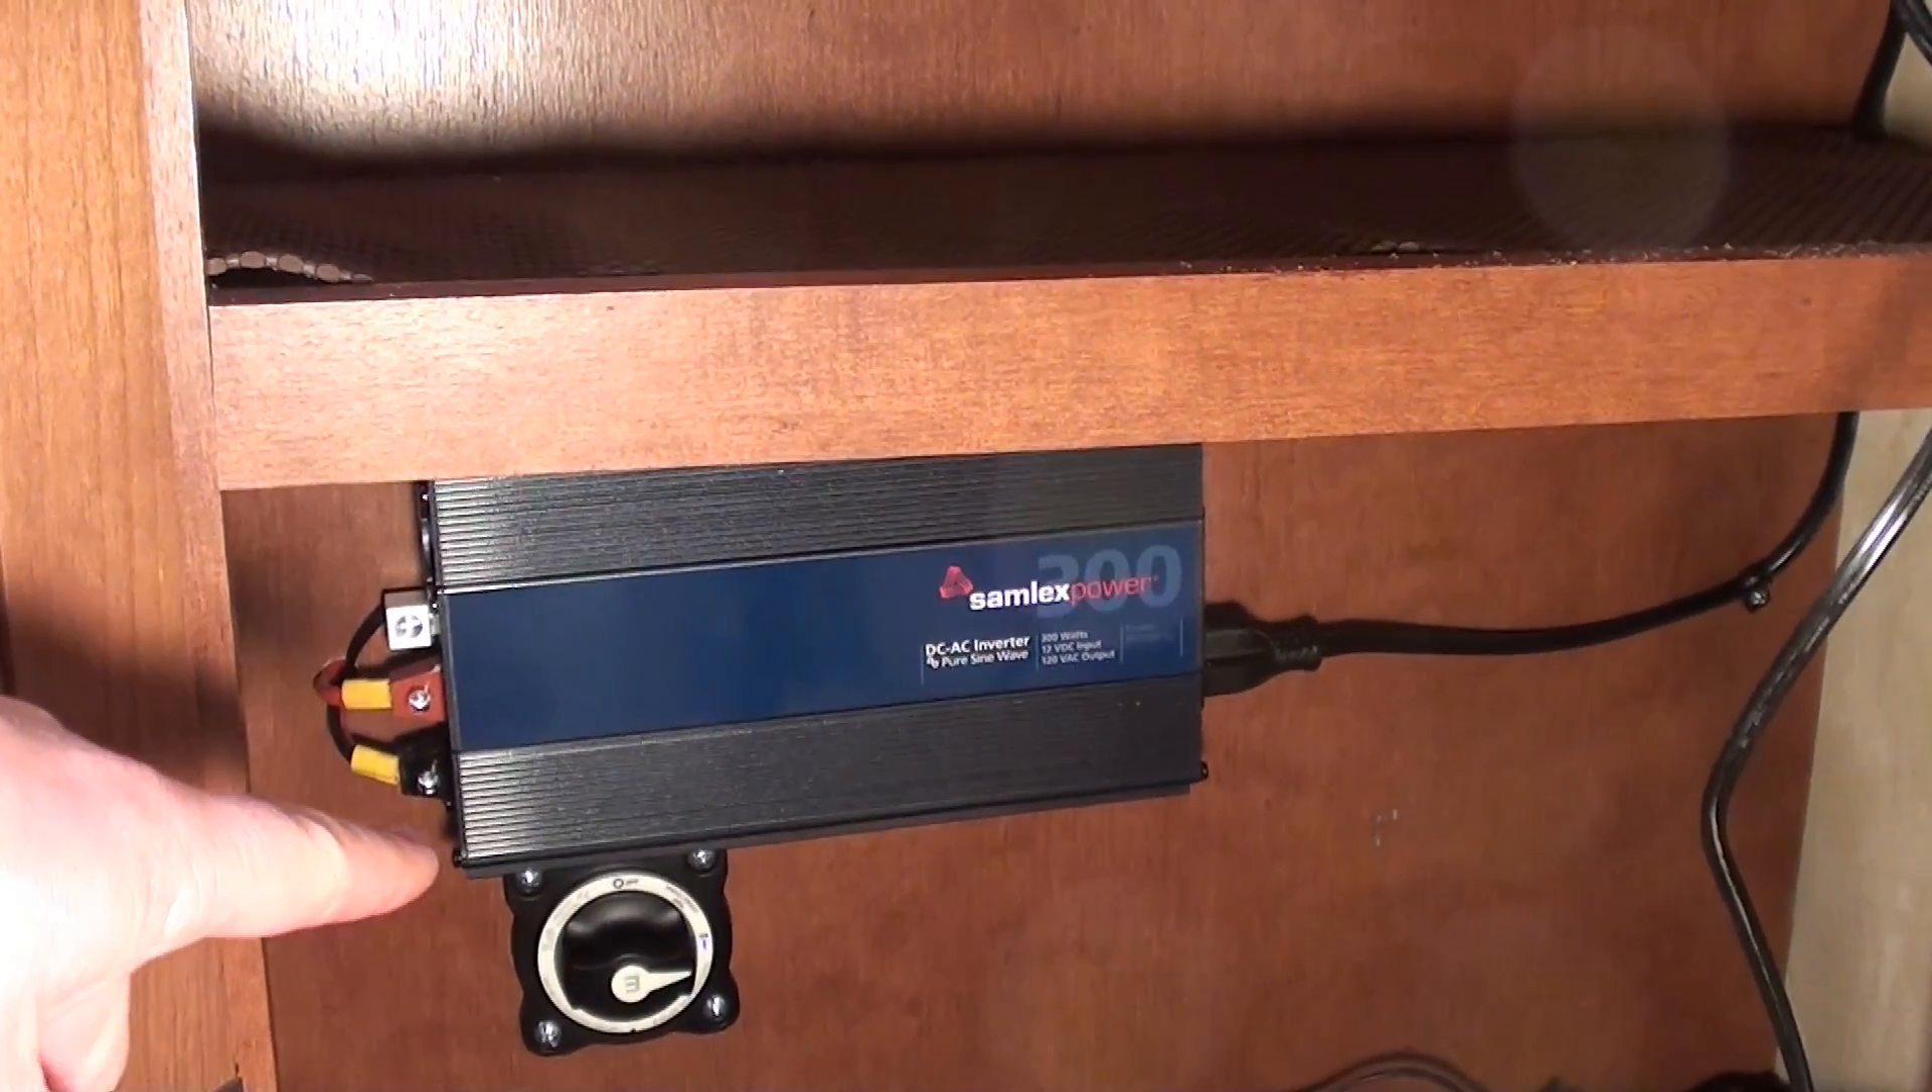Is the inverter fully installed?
Yes.